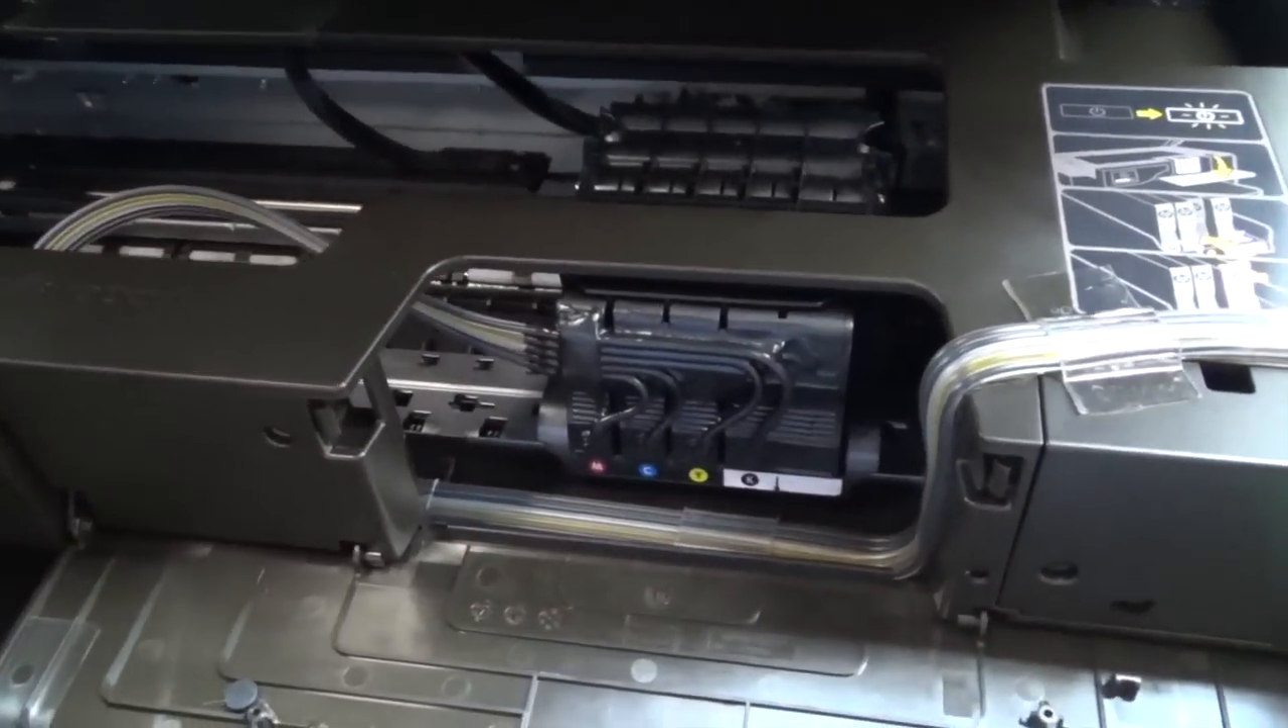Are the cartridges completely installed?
Yes.